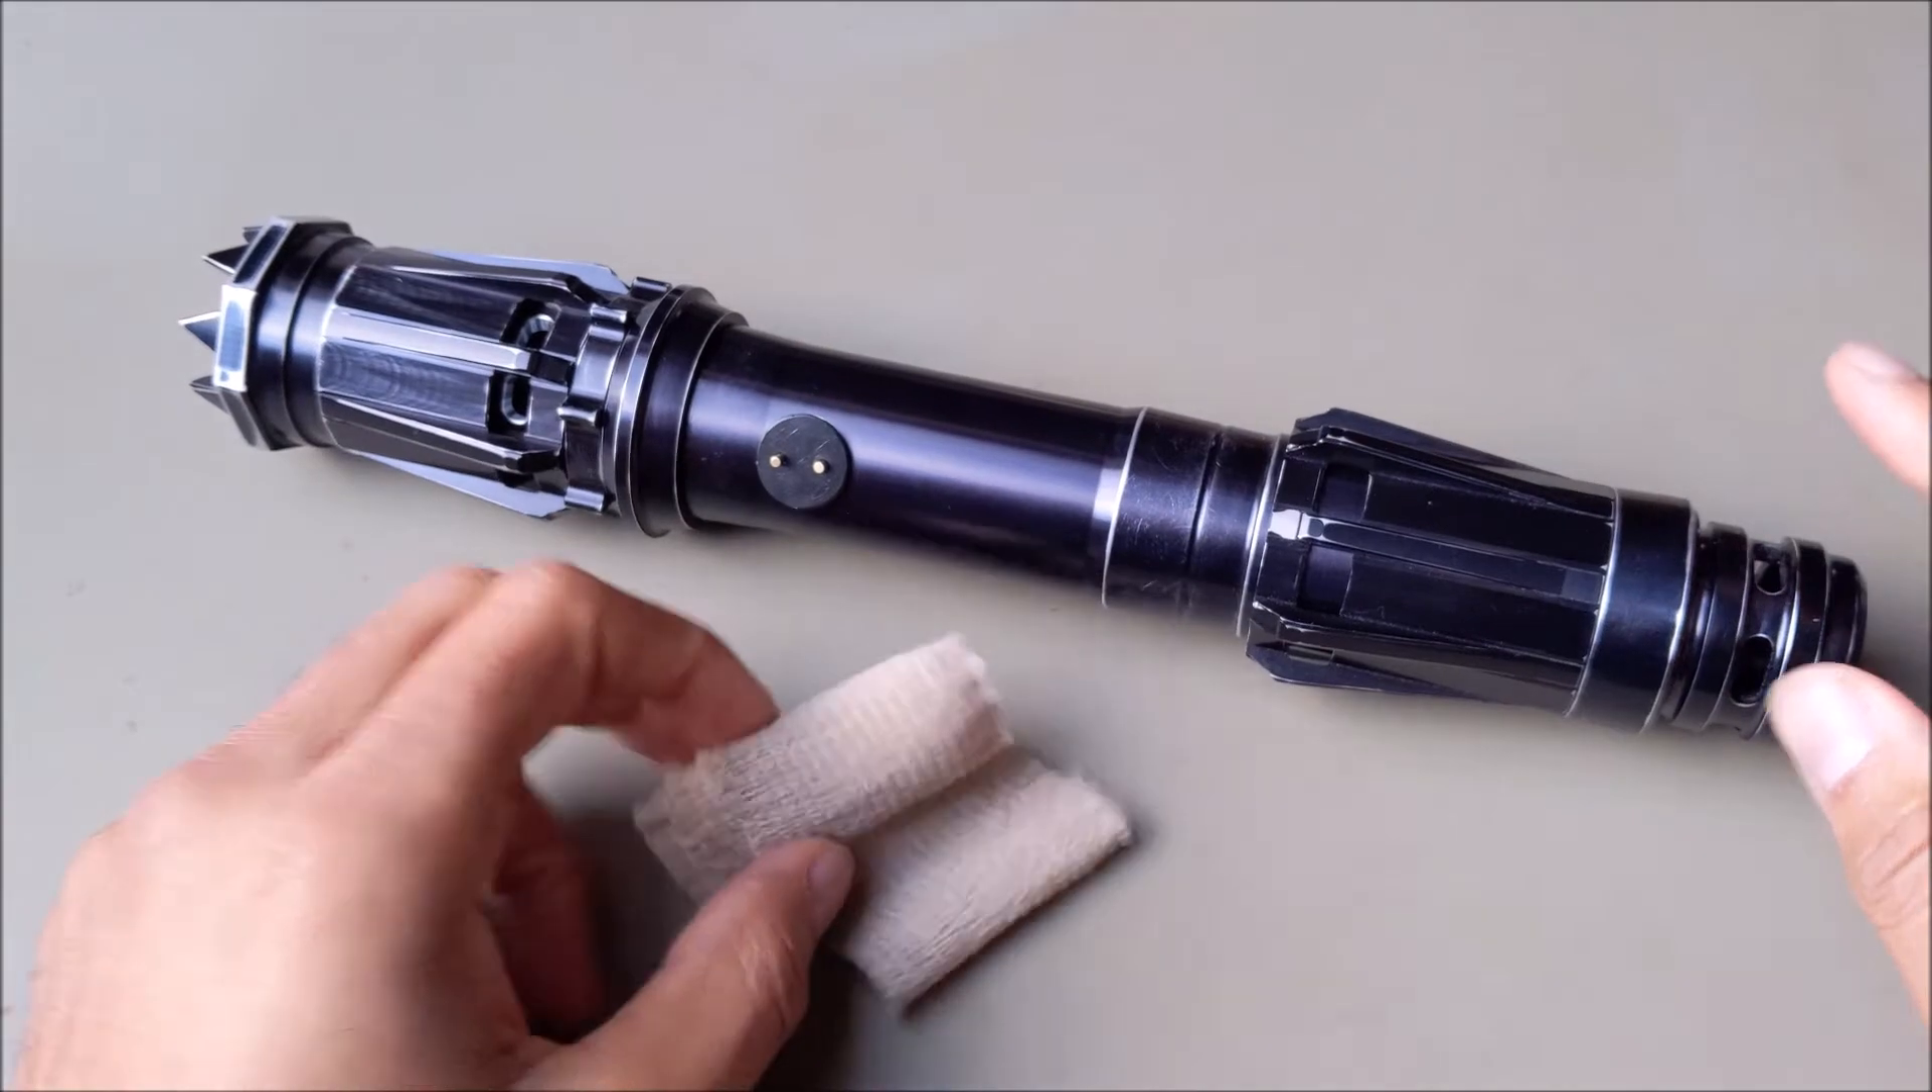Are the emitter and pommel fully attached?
Yes.